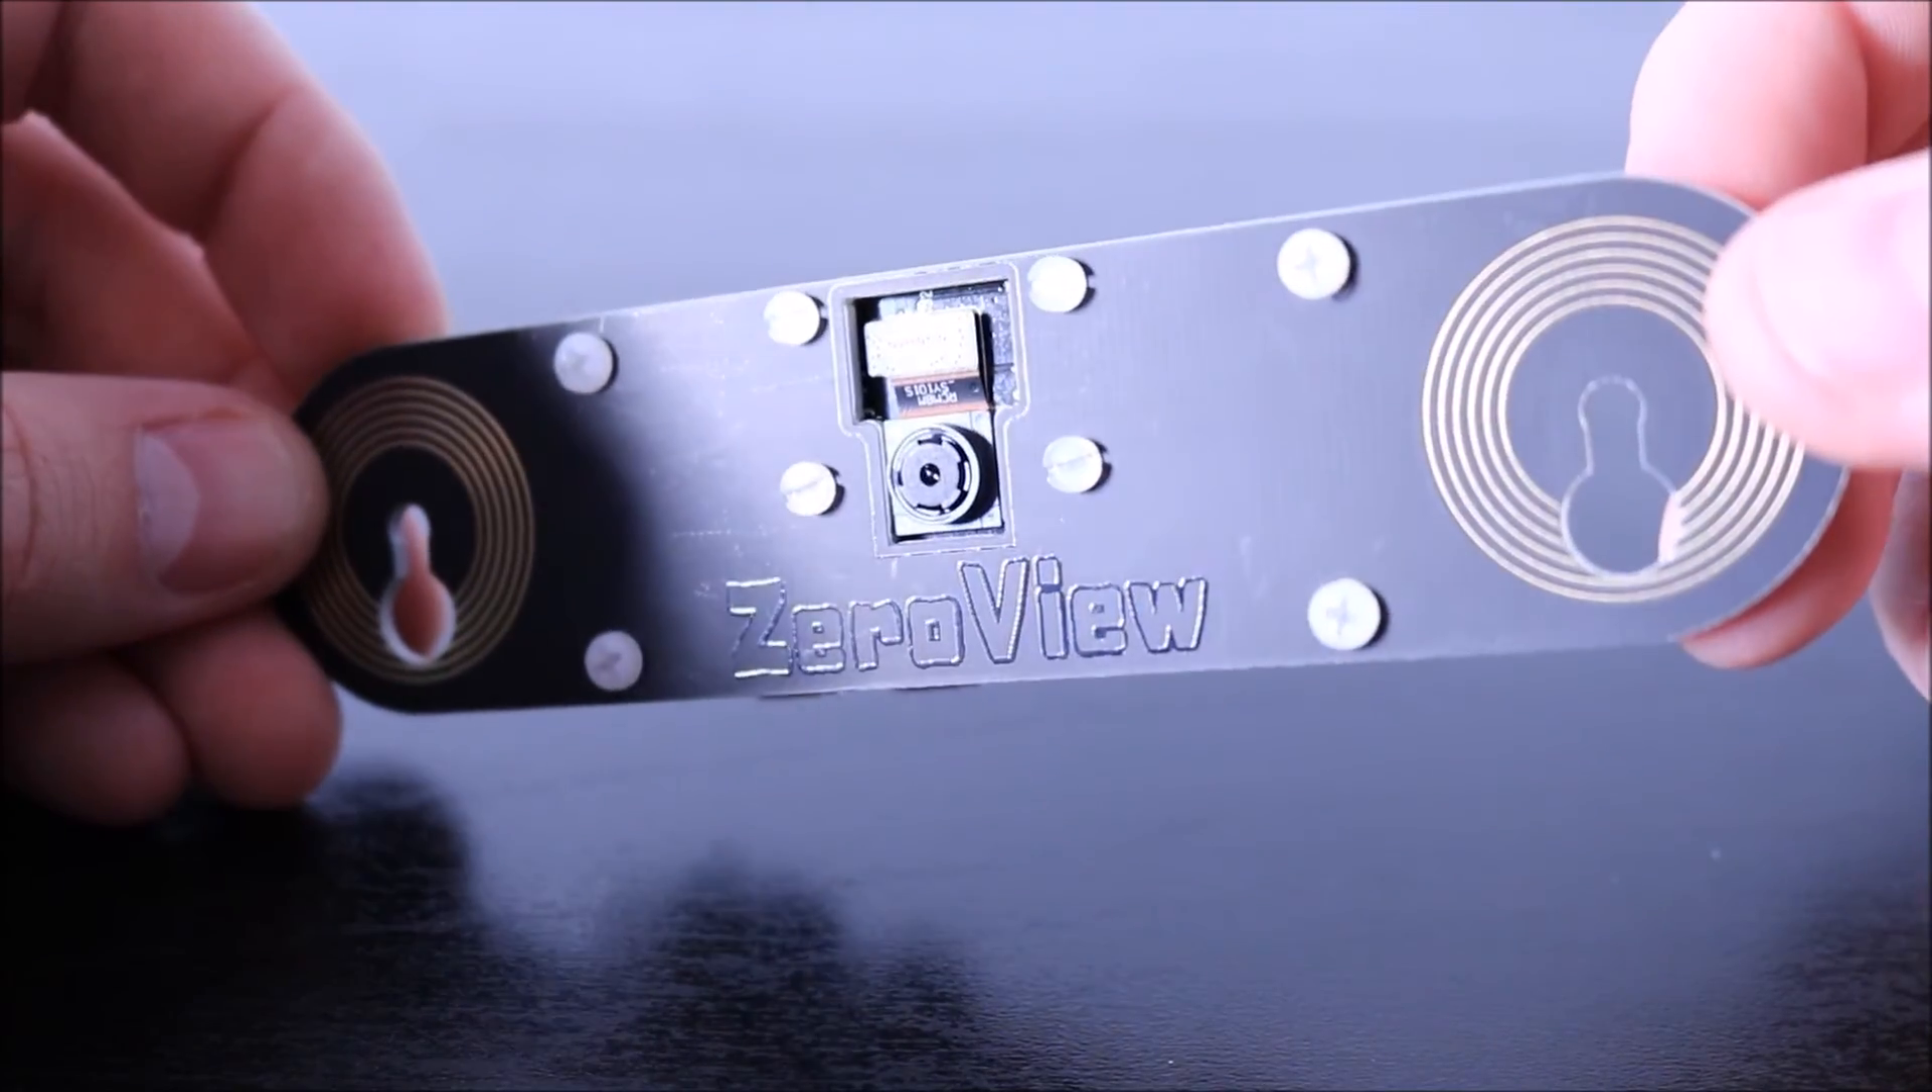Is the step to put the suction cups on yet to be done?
Yes.